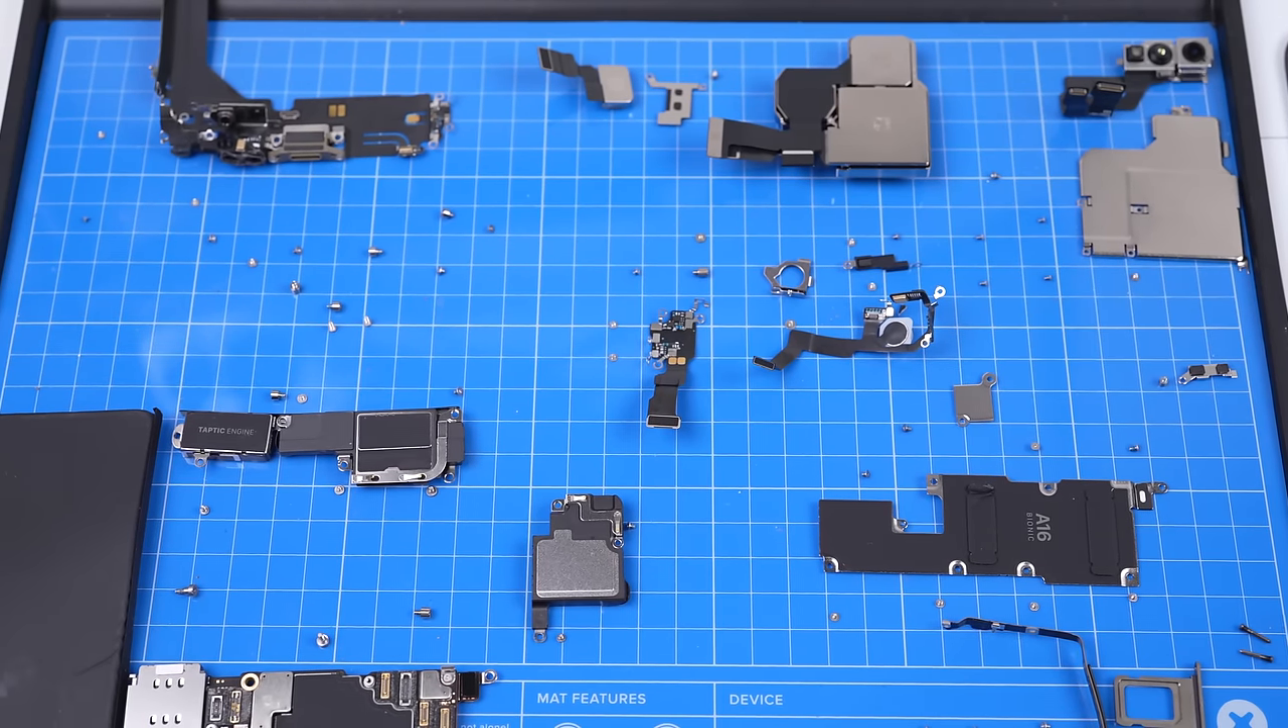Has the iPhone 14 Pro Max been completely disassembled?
Yes.